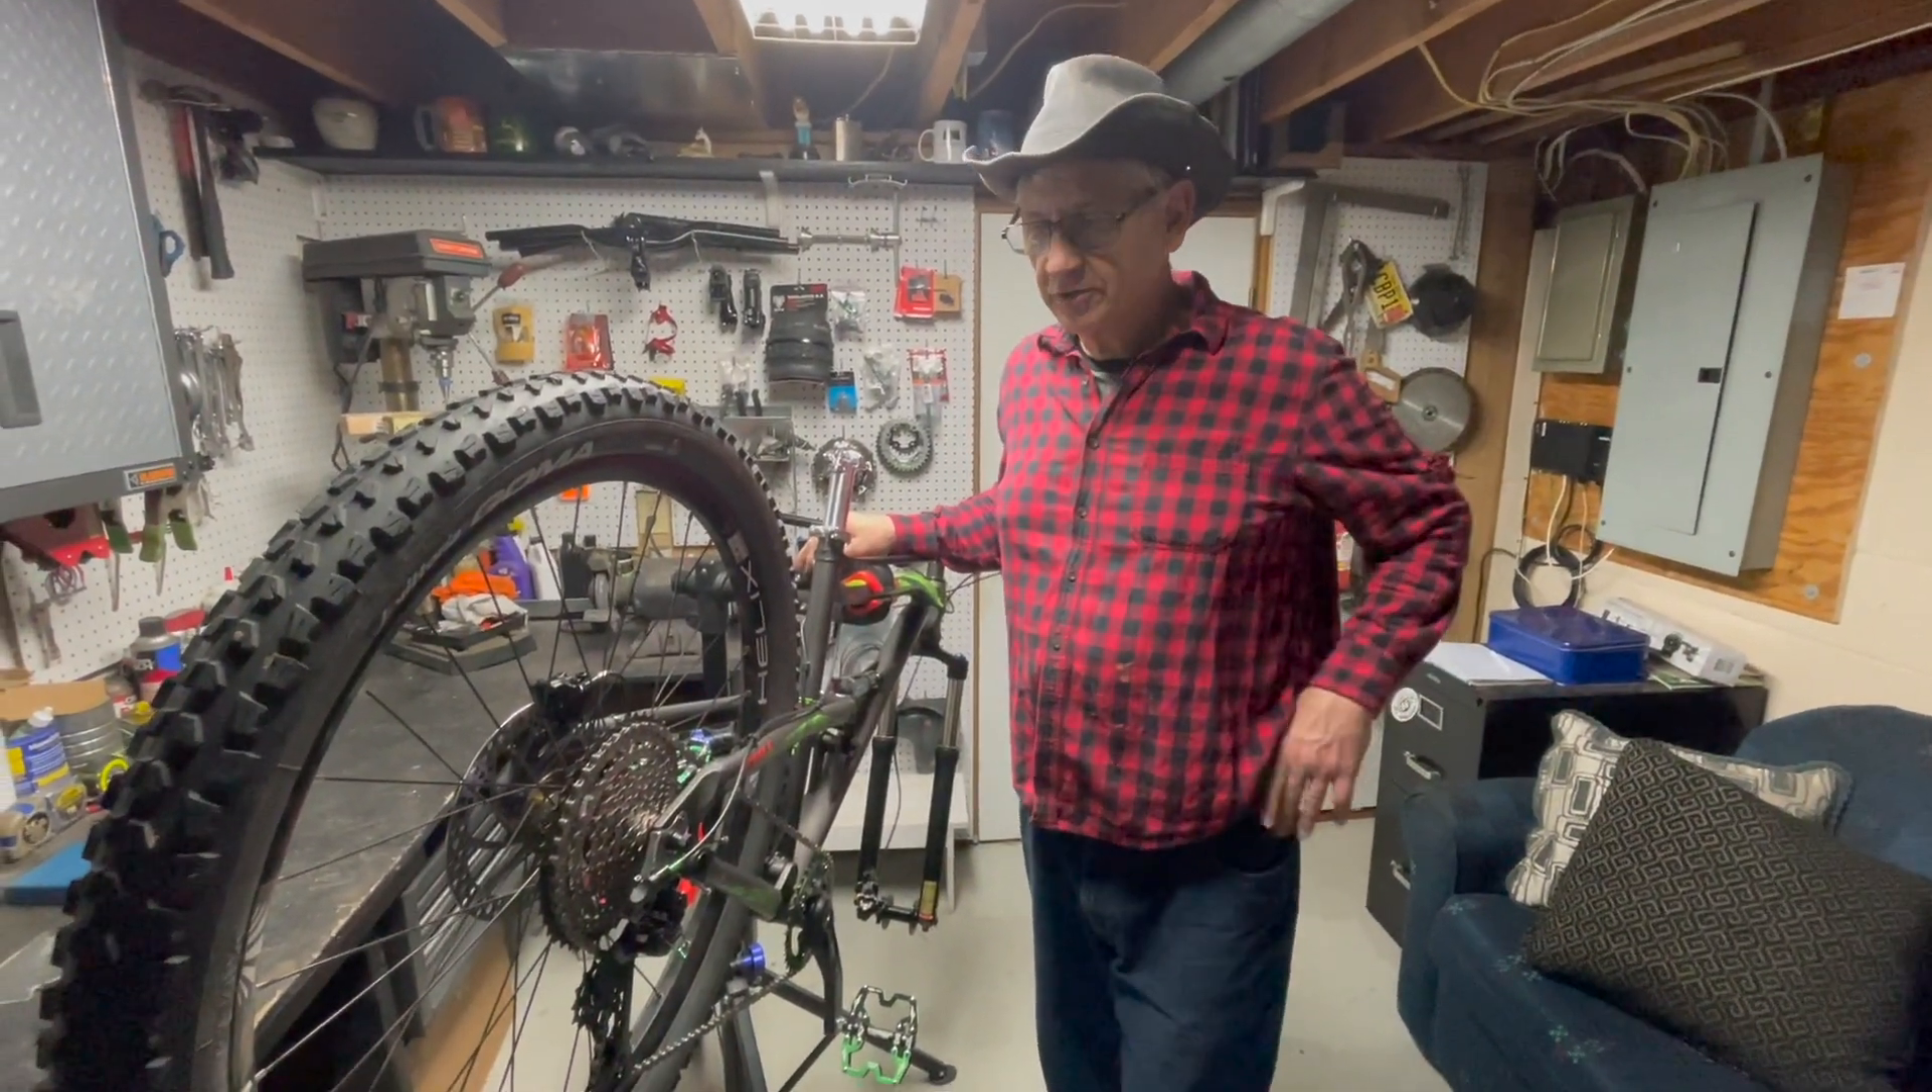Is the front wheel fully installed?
No.